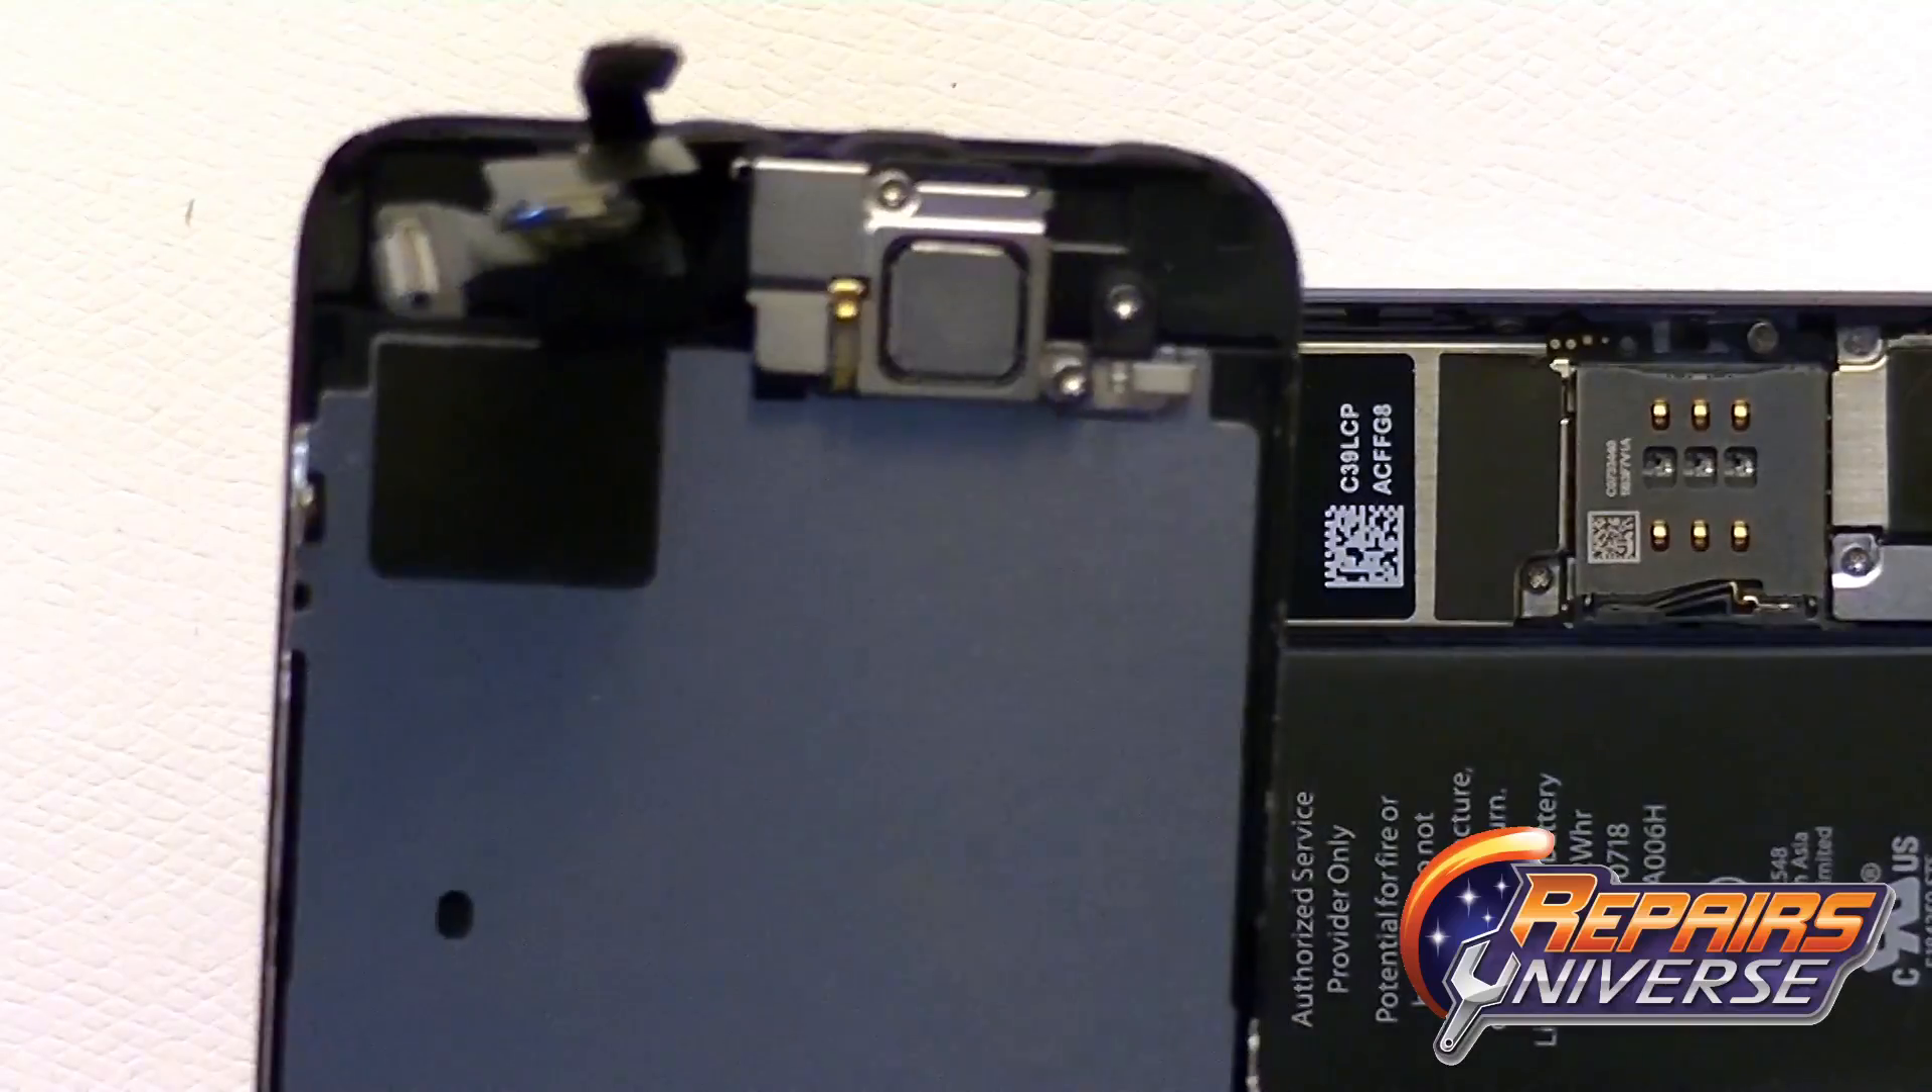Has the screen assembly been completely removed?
Yes.